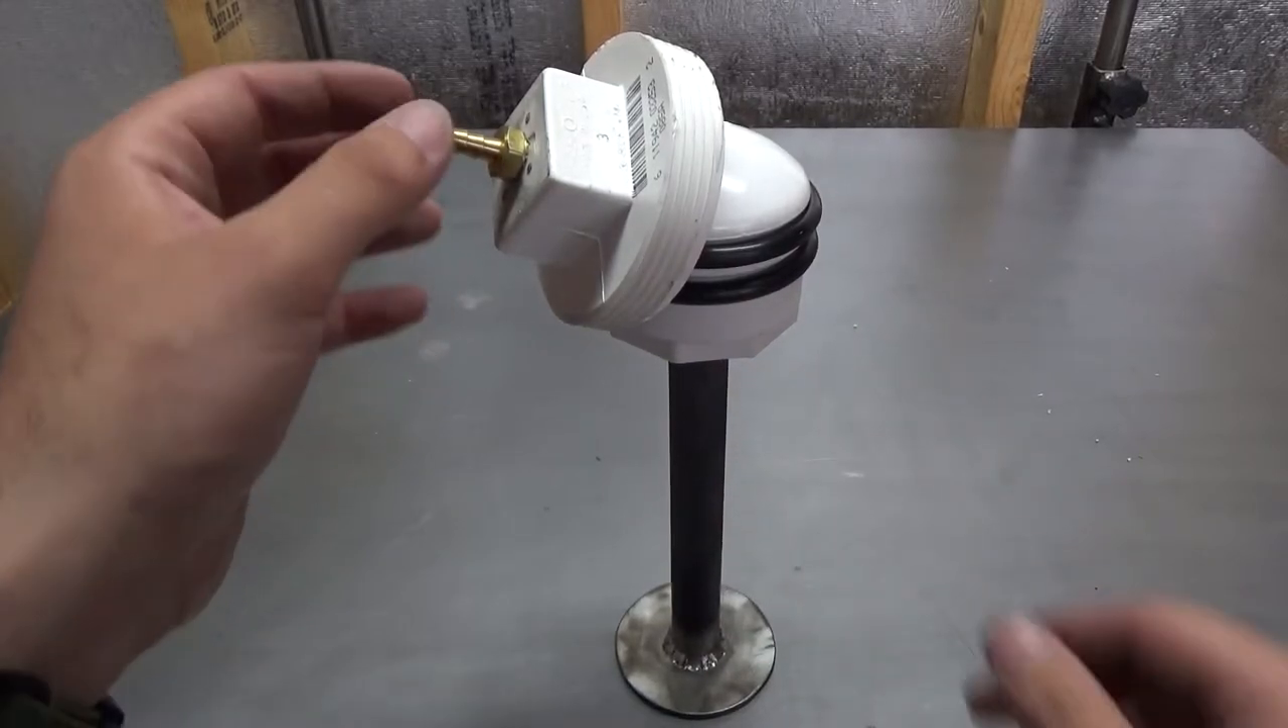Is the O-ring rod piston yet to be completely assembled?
No.